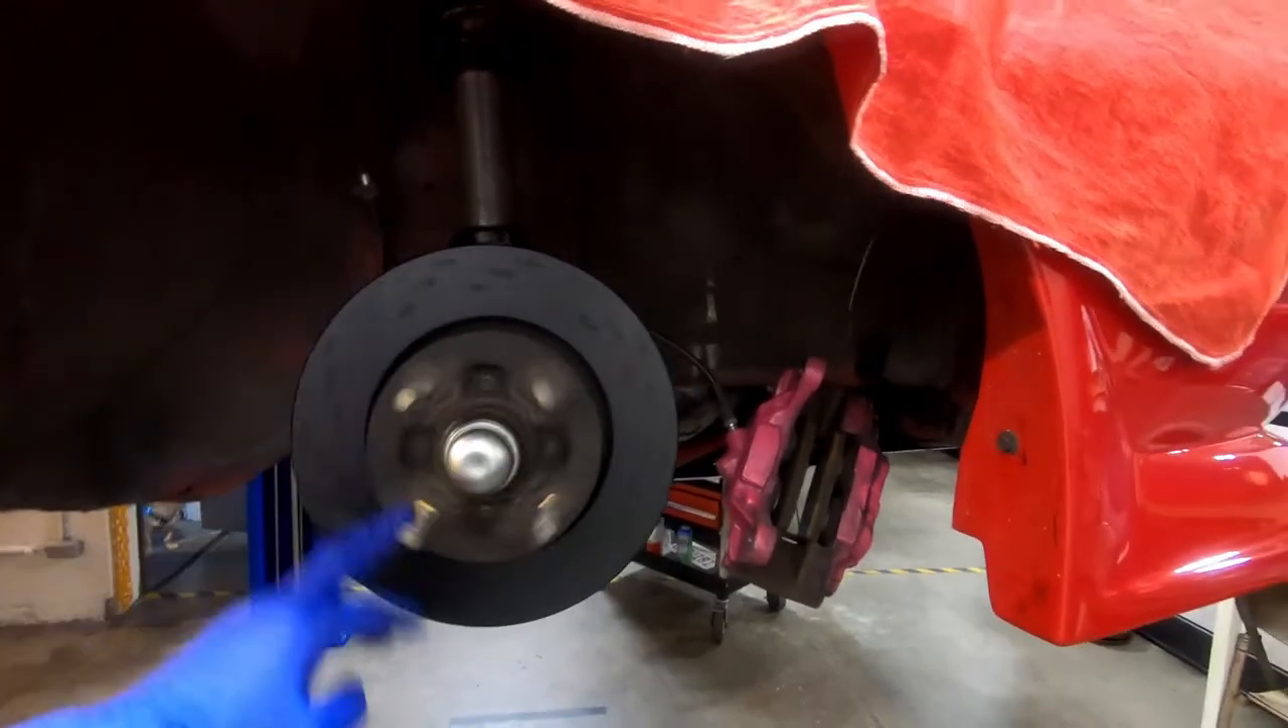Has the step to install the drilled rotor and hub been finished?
Yes.